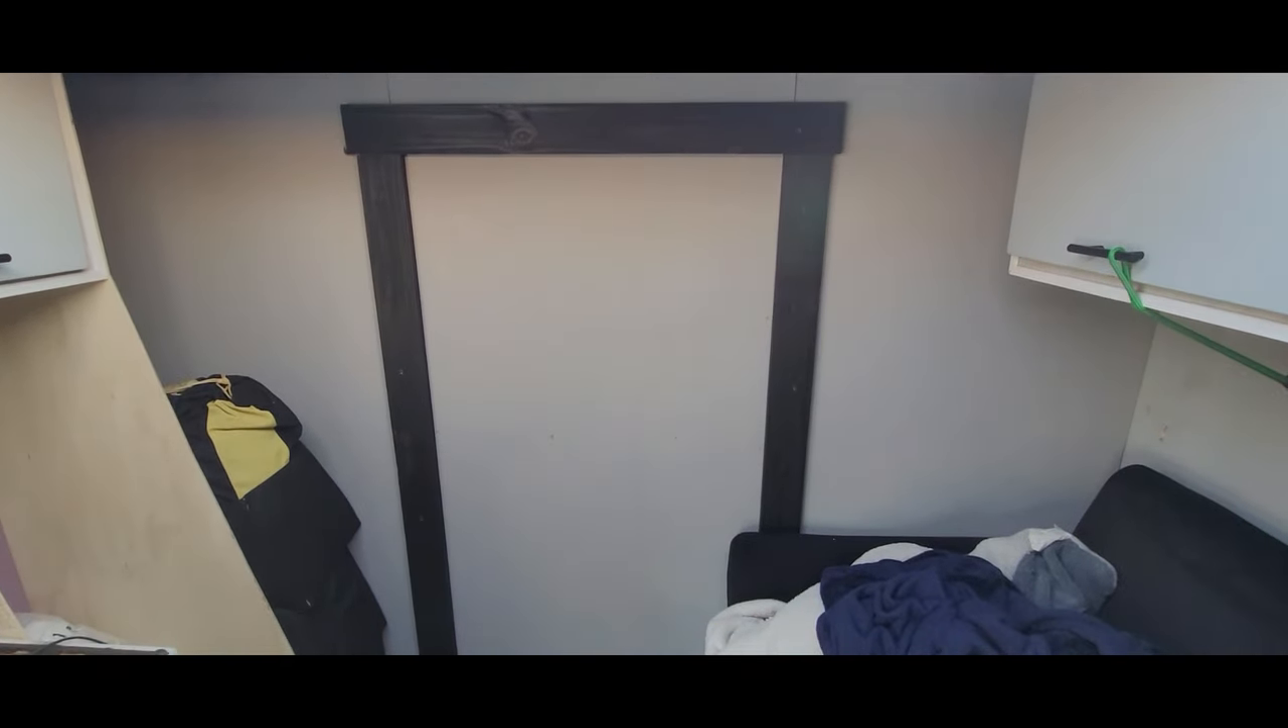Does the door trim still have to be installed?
No.